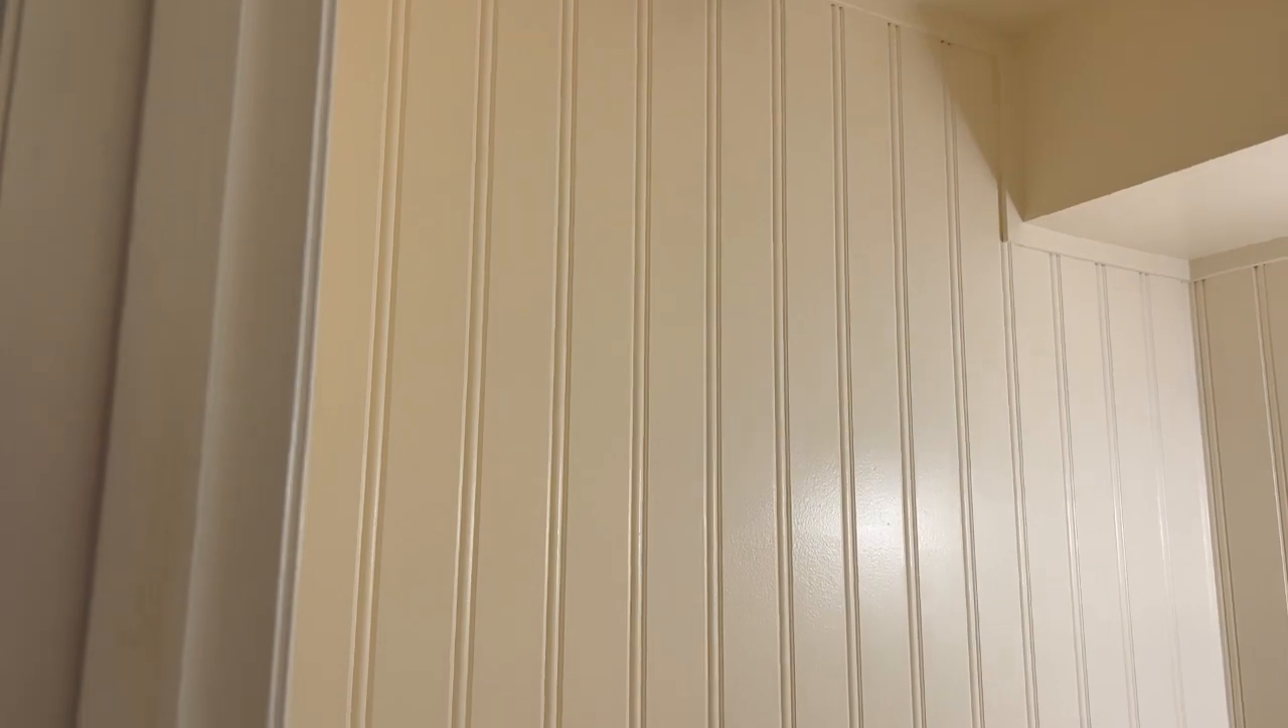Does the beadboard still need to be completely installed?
No.